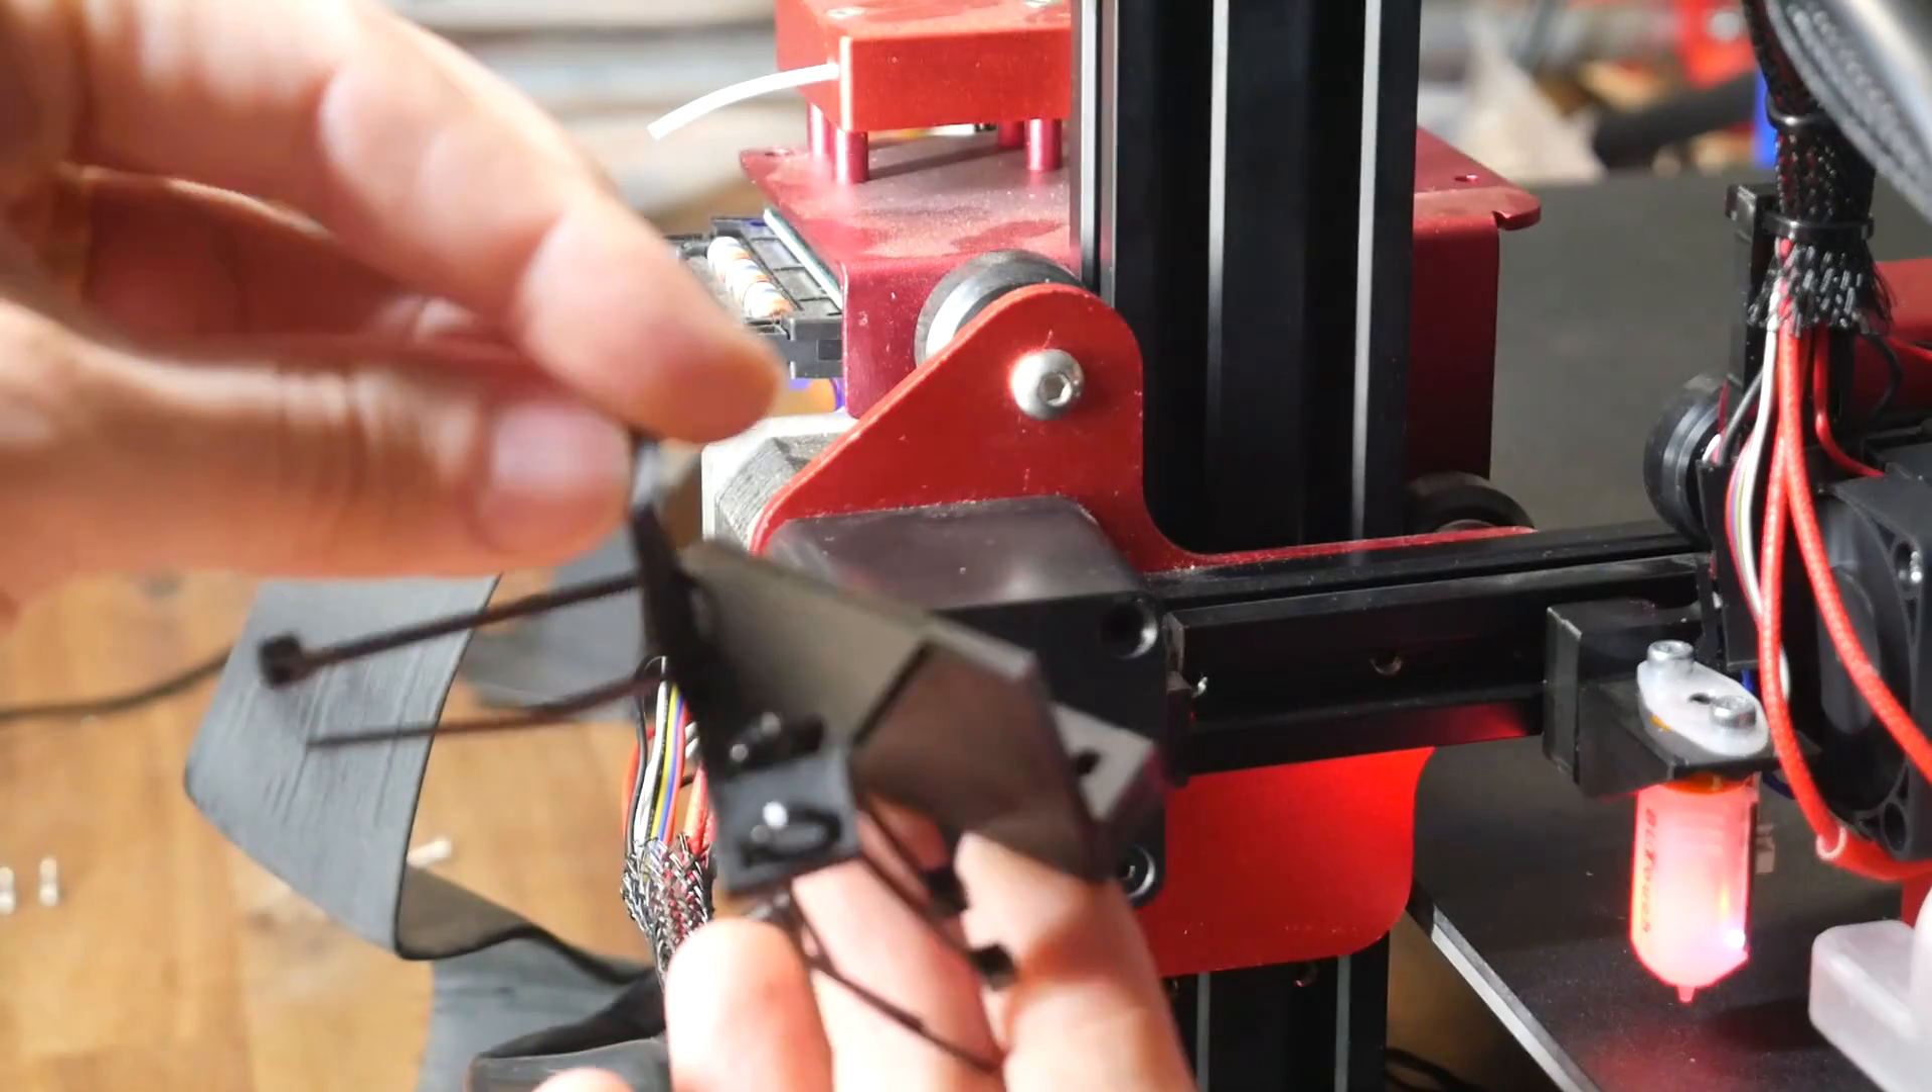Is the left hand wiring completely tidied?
No.